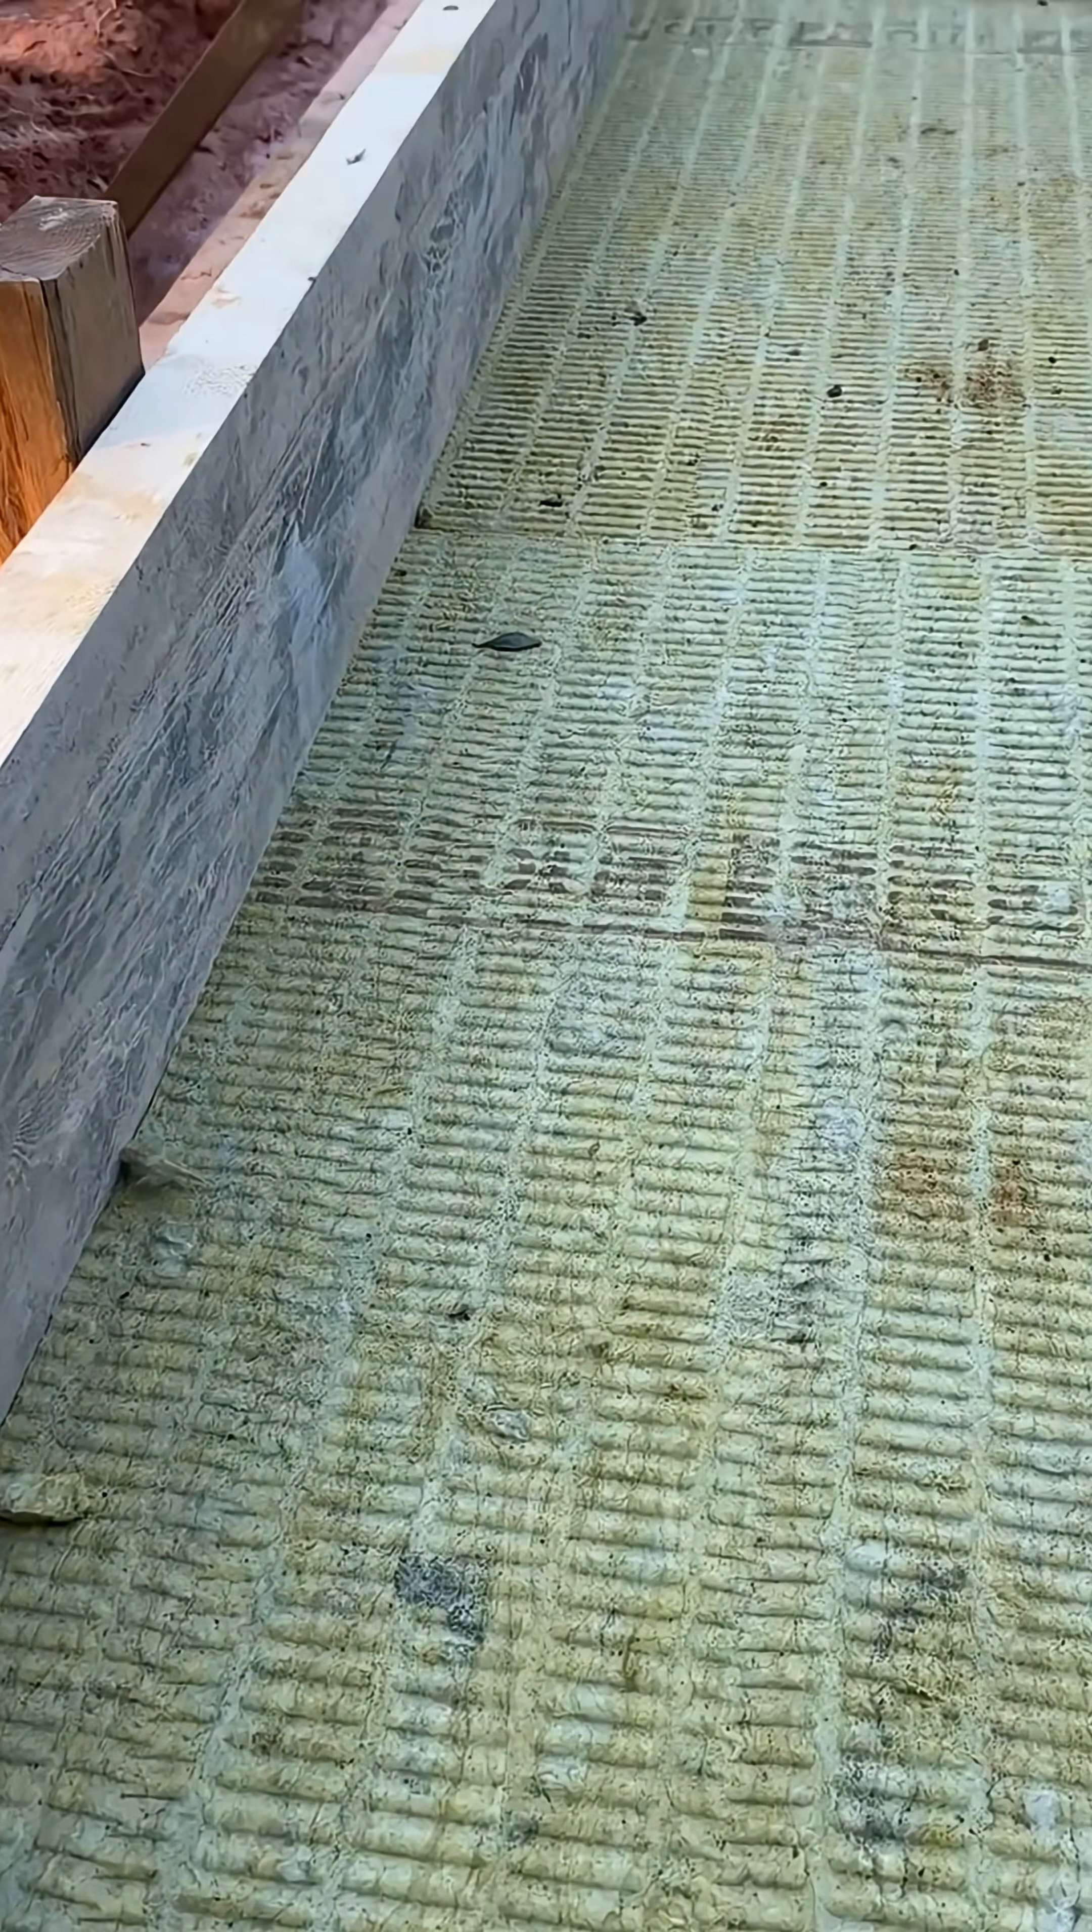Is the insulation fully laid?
Yes.